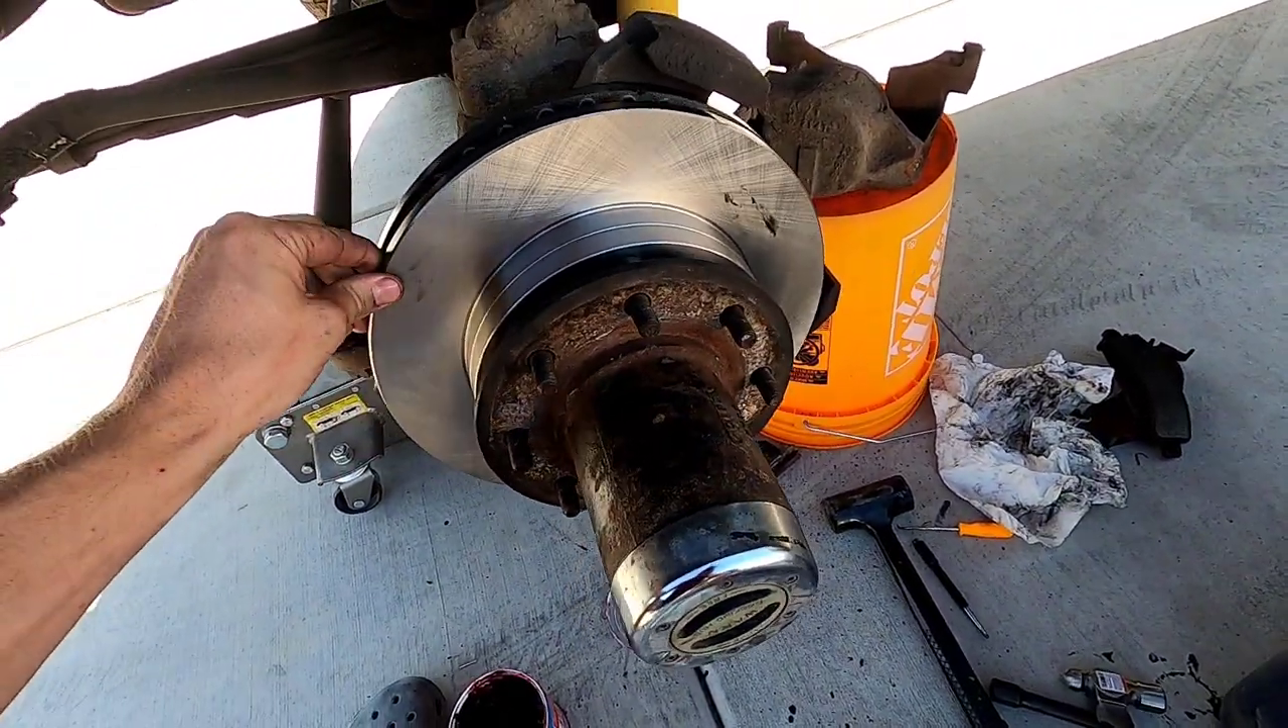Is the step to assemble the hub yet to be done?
No.